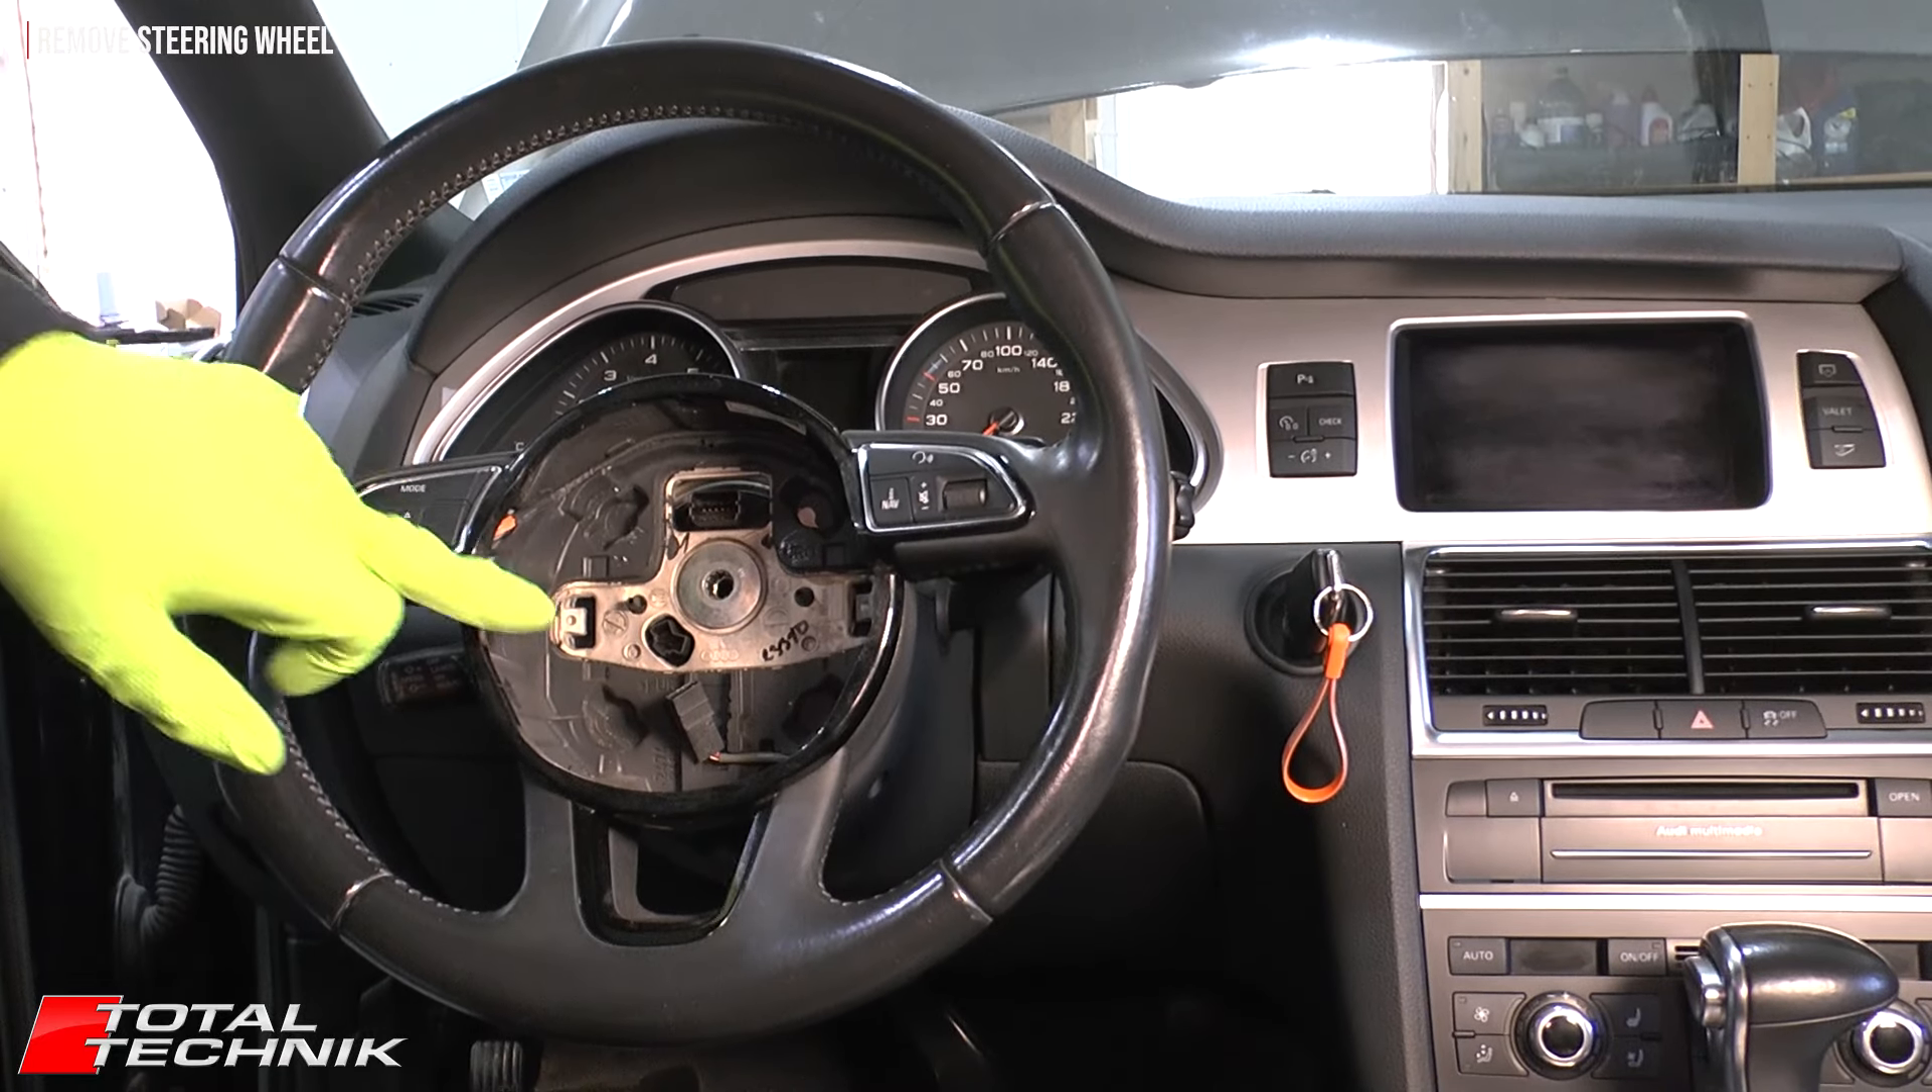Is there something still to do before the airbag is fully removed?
No.